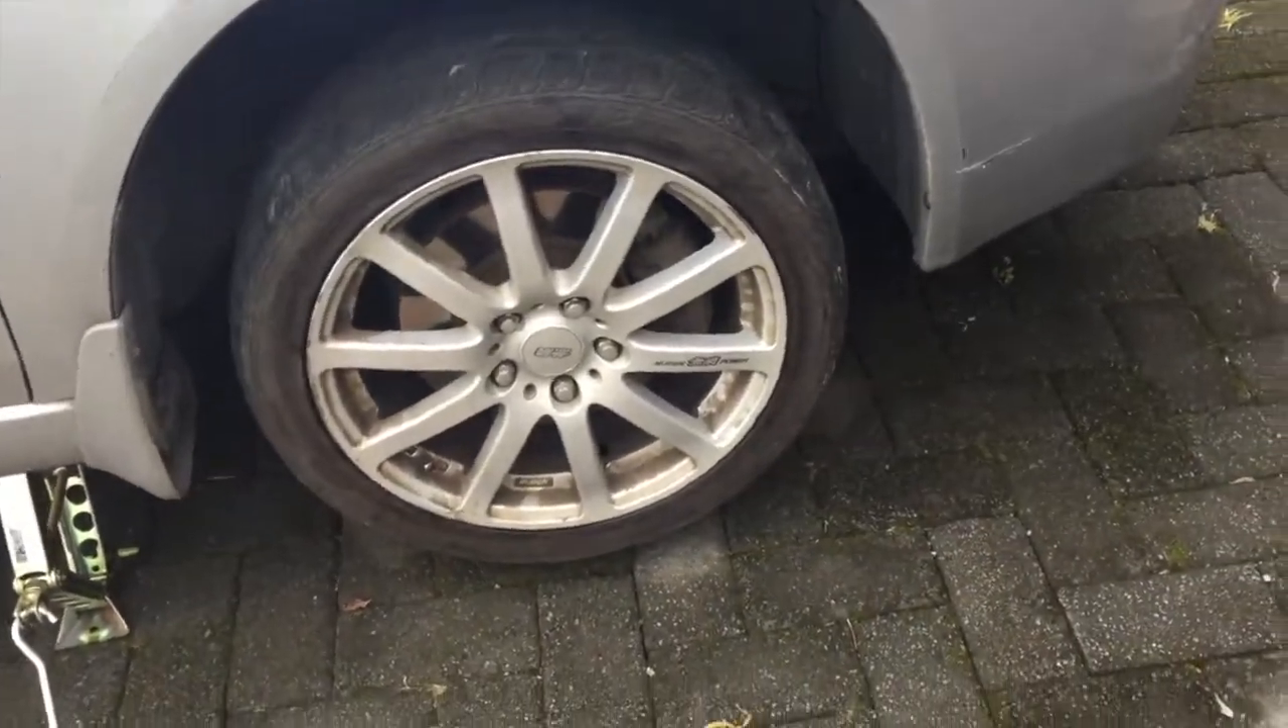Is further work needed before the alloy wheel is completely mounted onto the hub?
No.